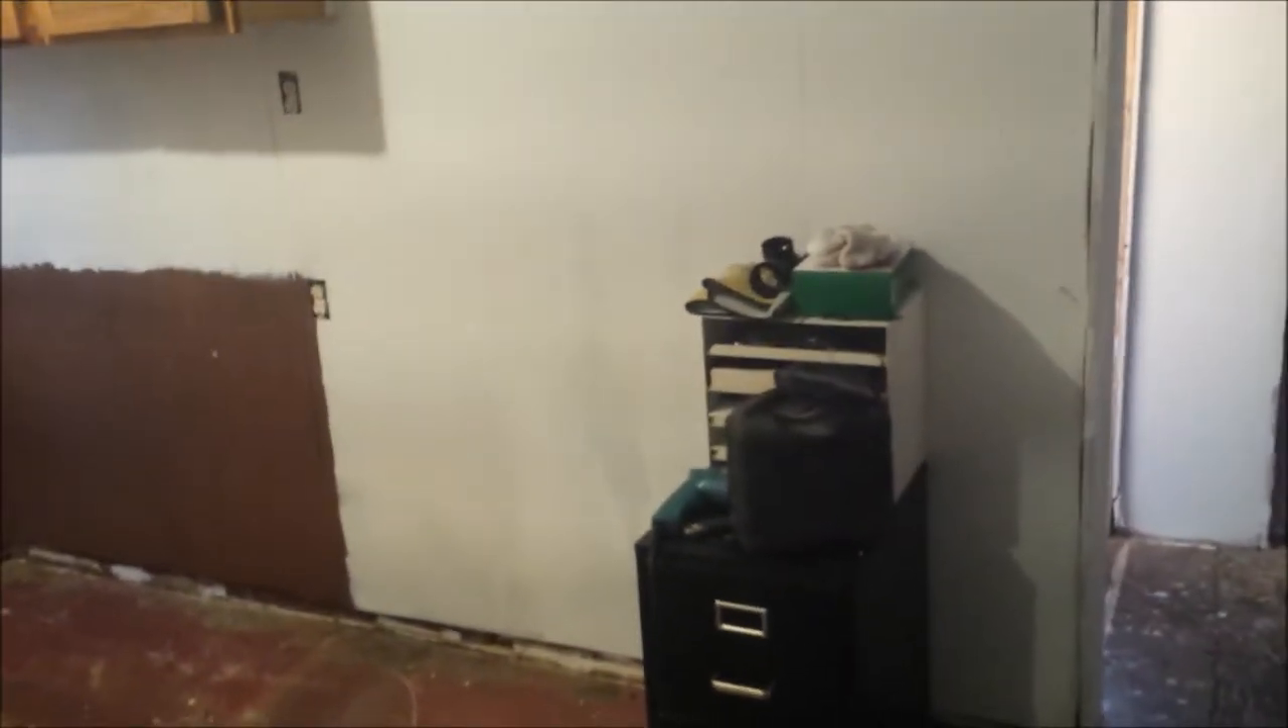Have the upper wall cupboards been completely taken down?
No.